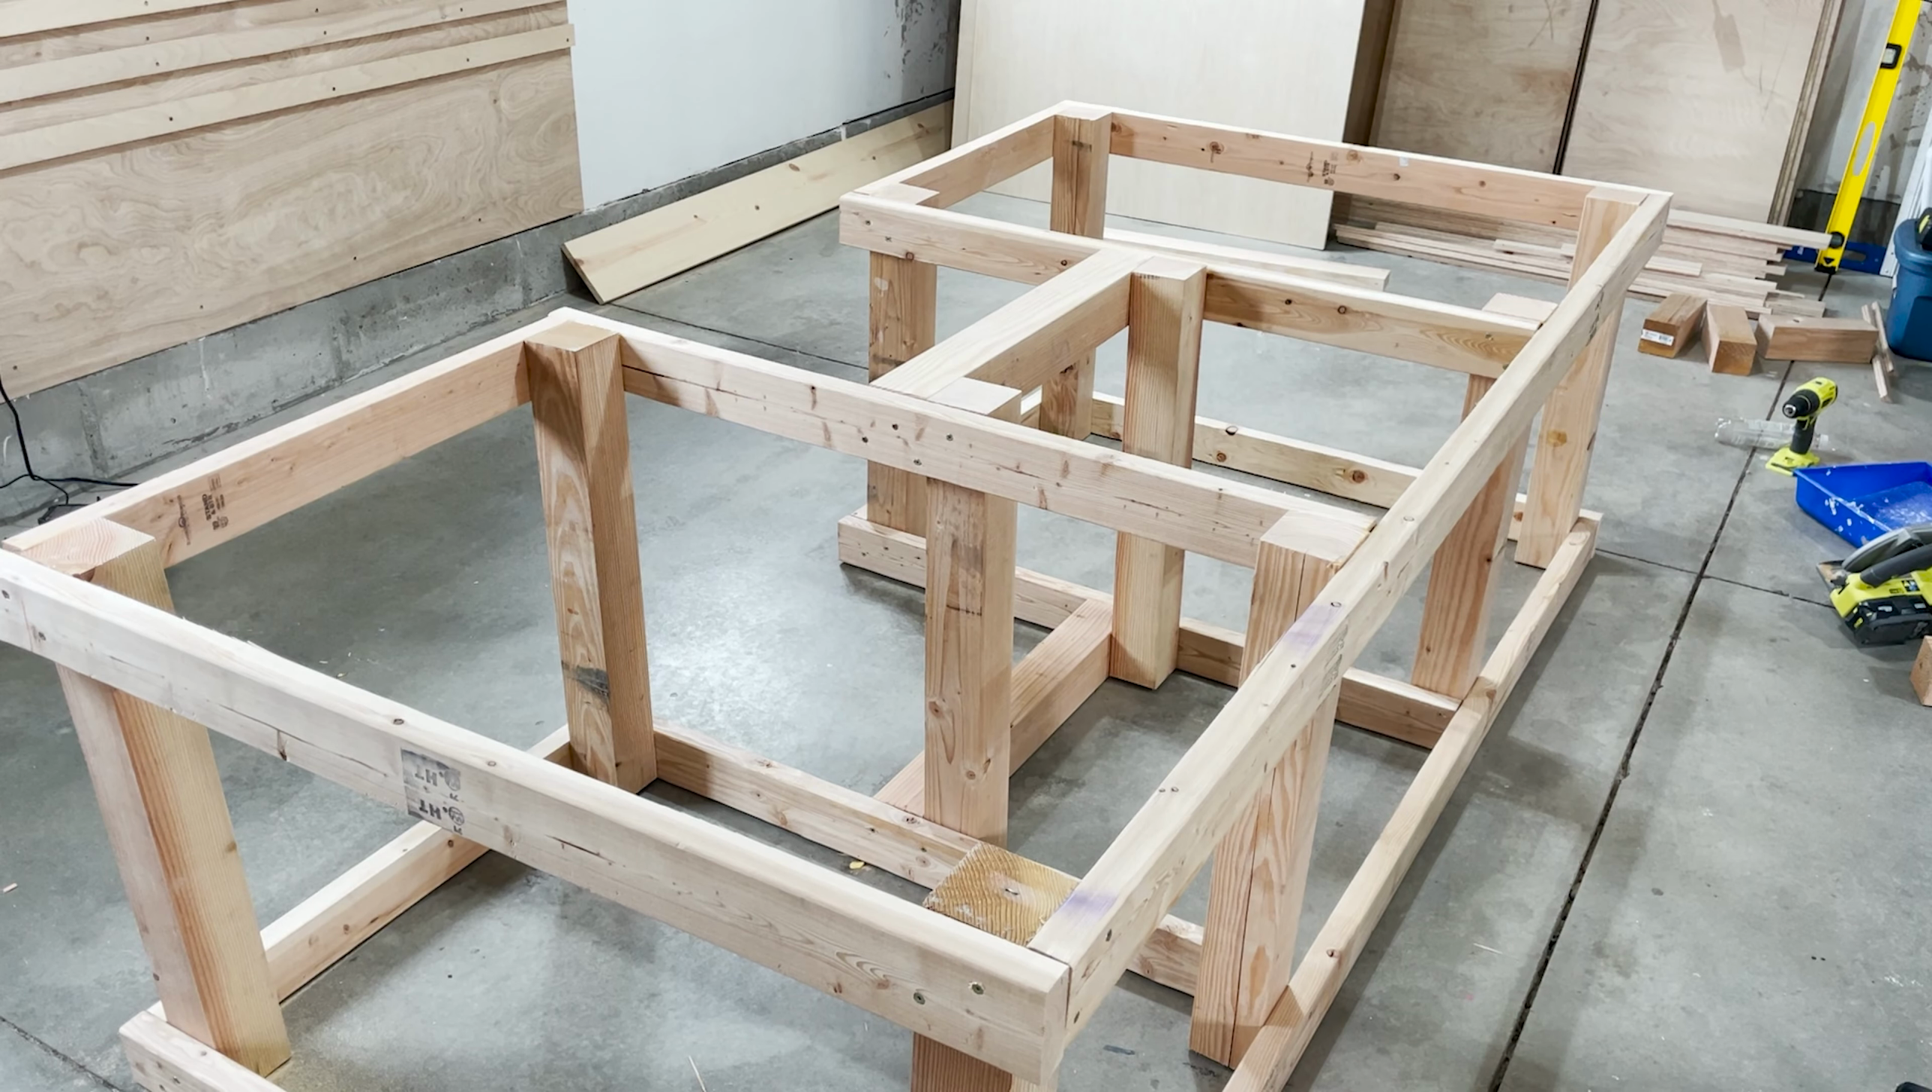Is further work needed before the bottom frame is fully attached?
No.